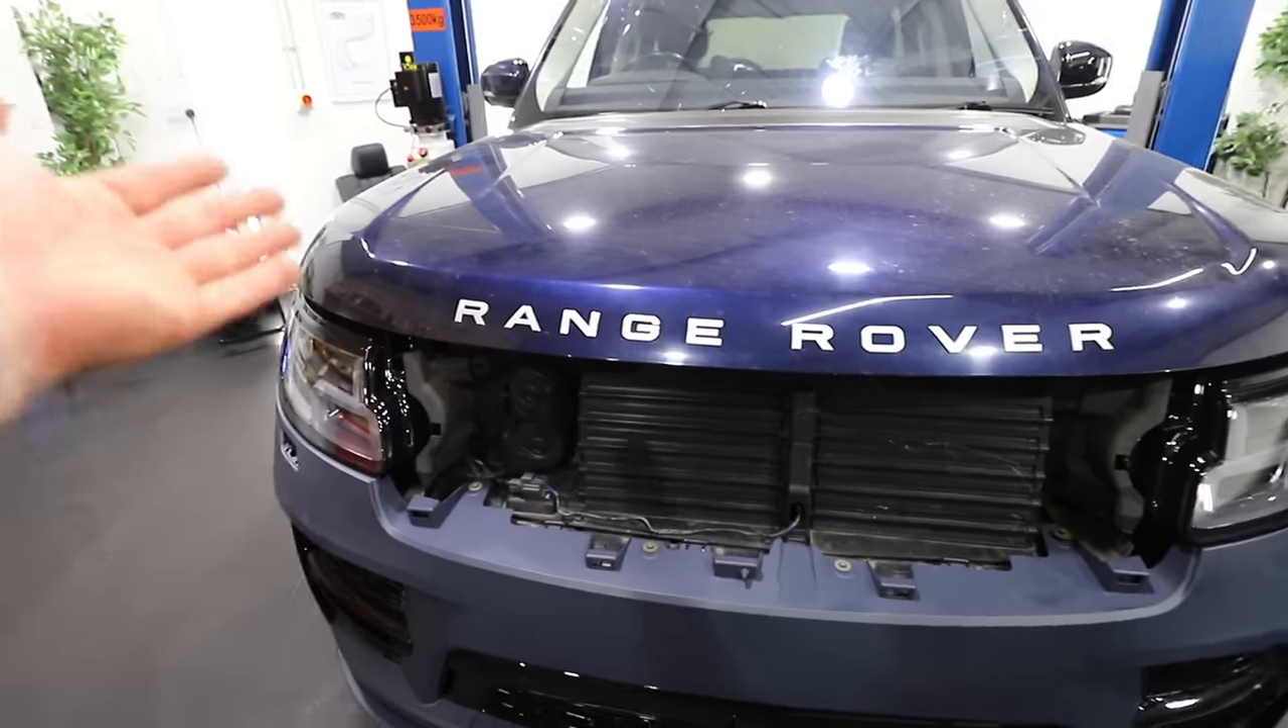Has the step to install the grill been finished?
No.